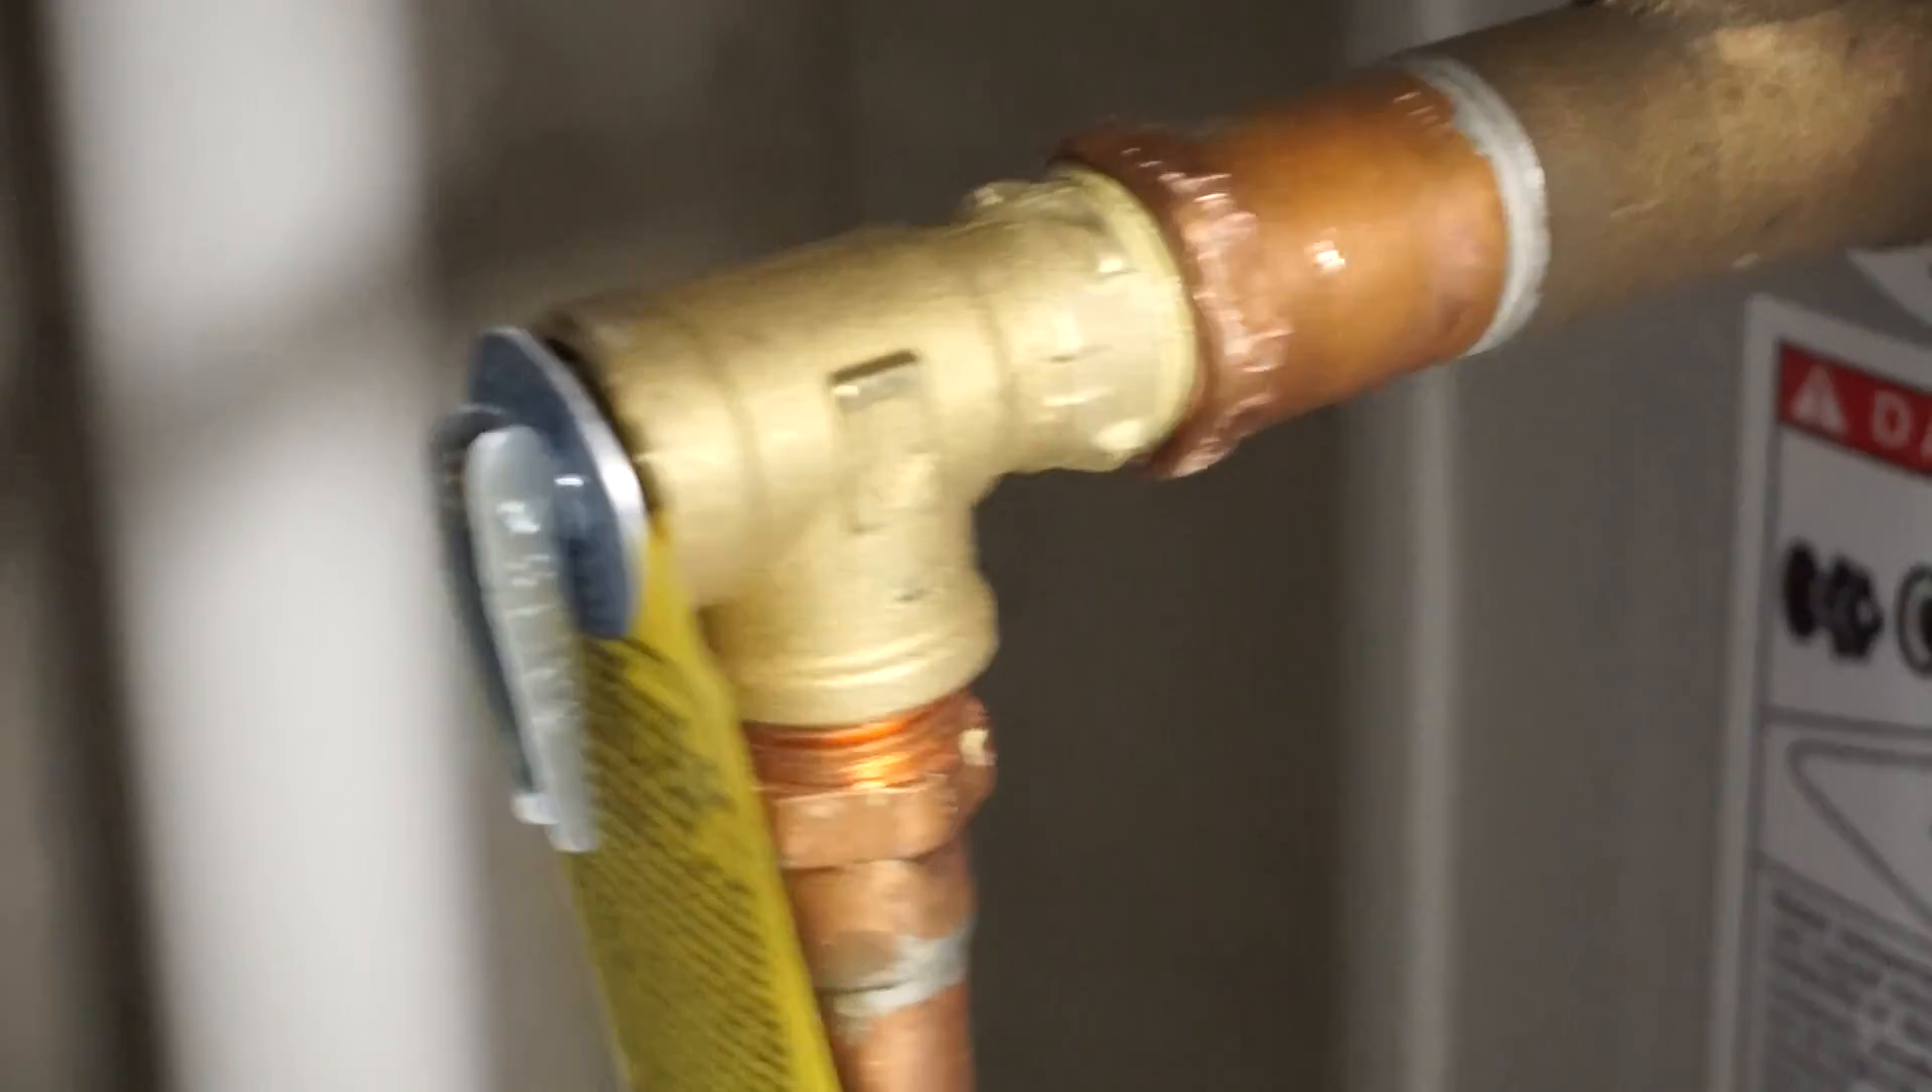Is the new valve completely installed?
Yes.